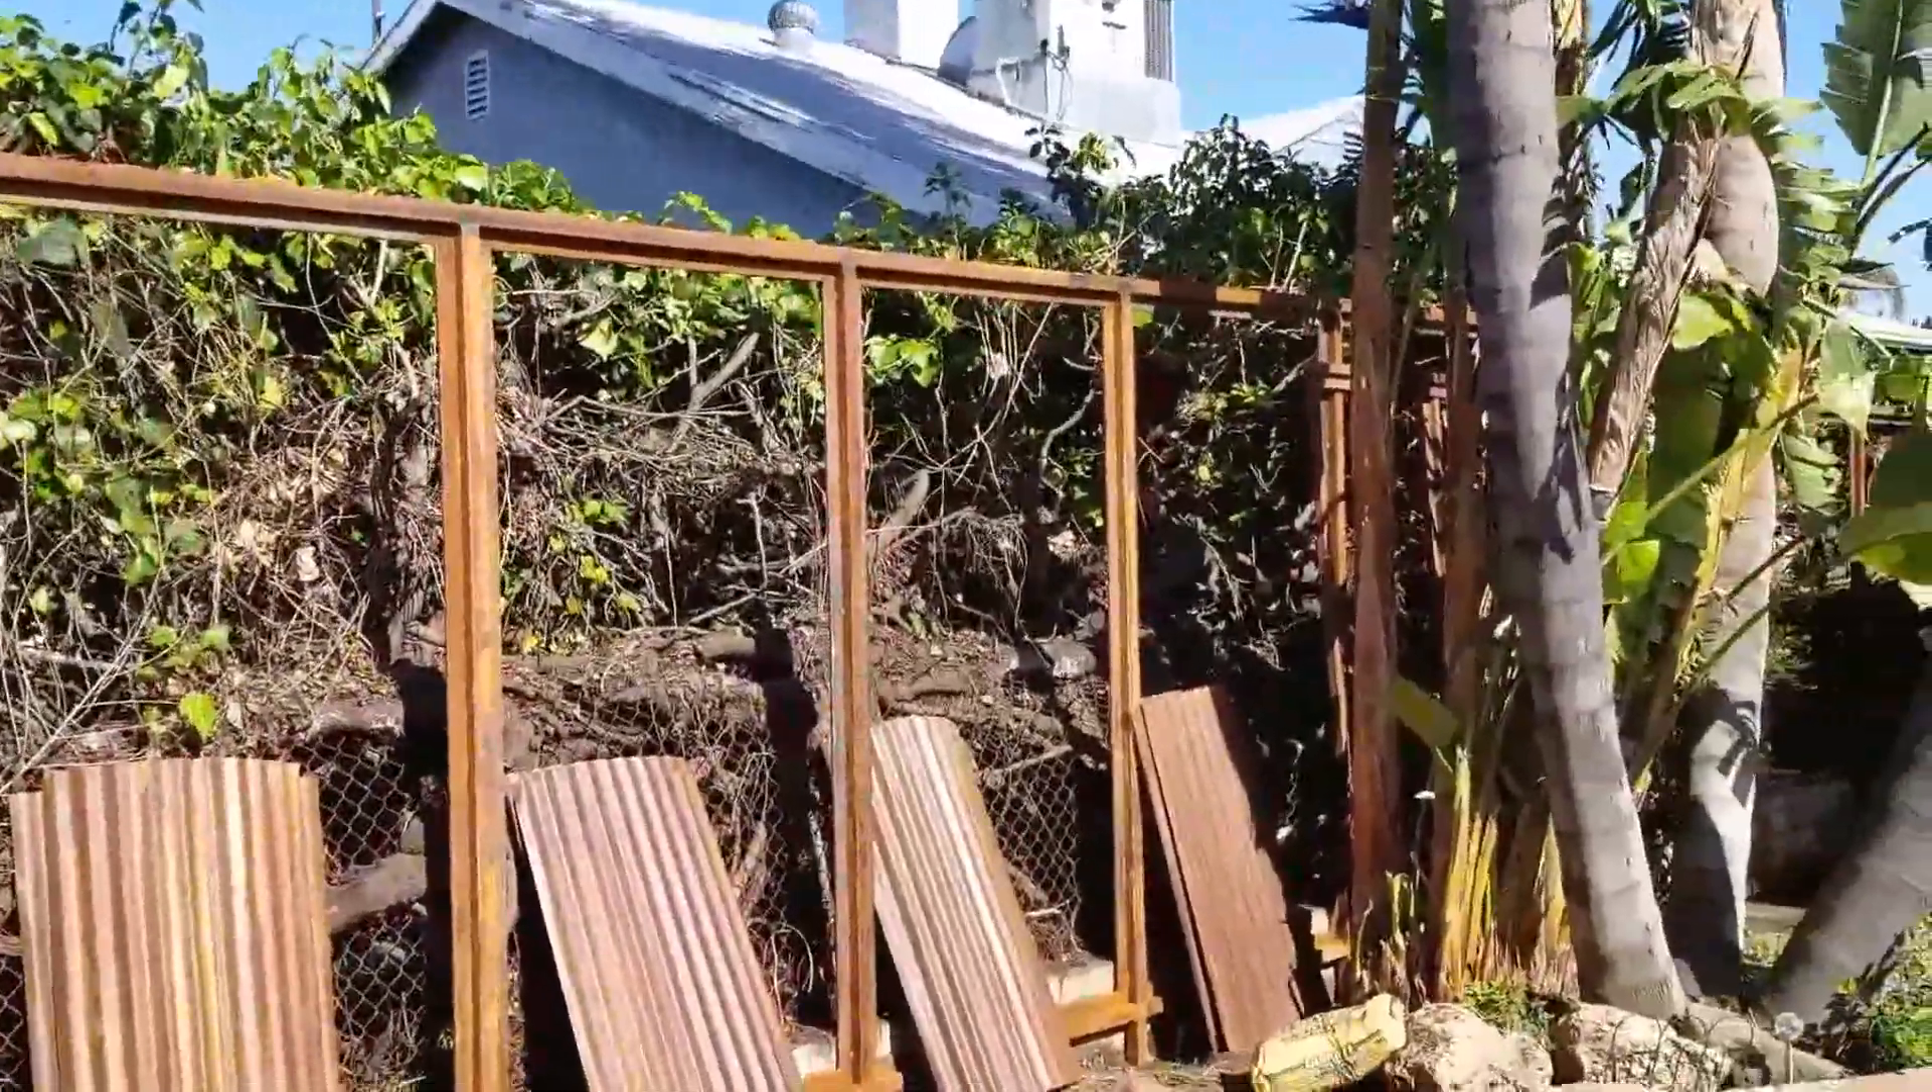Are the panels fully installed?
No.